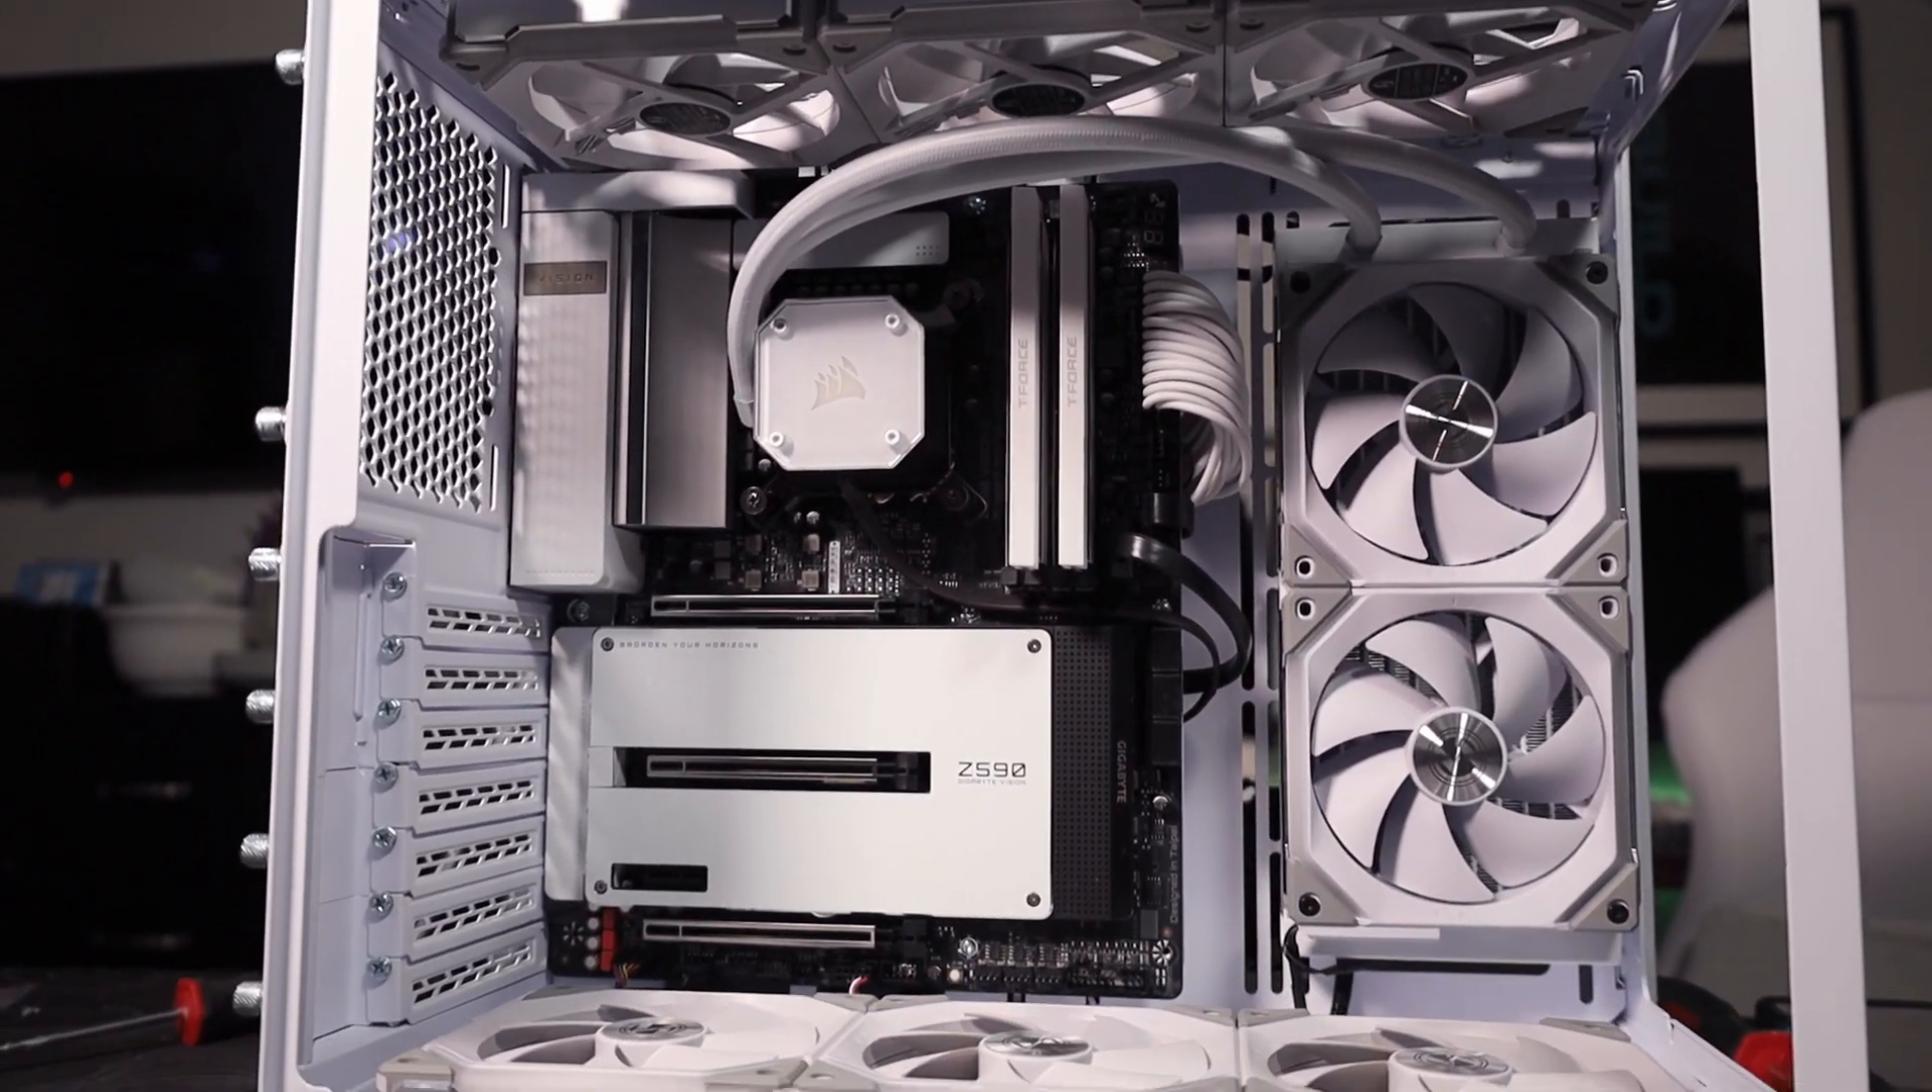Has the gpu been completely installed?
No.